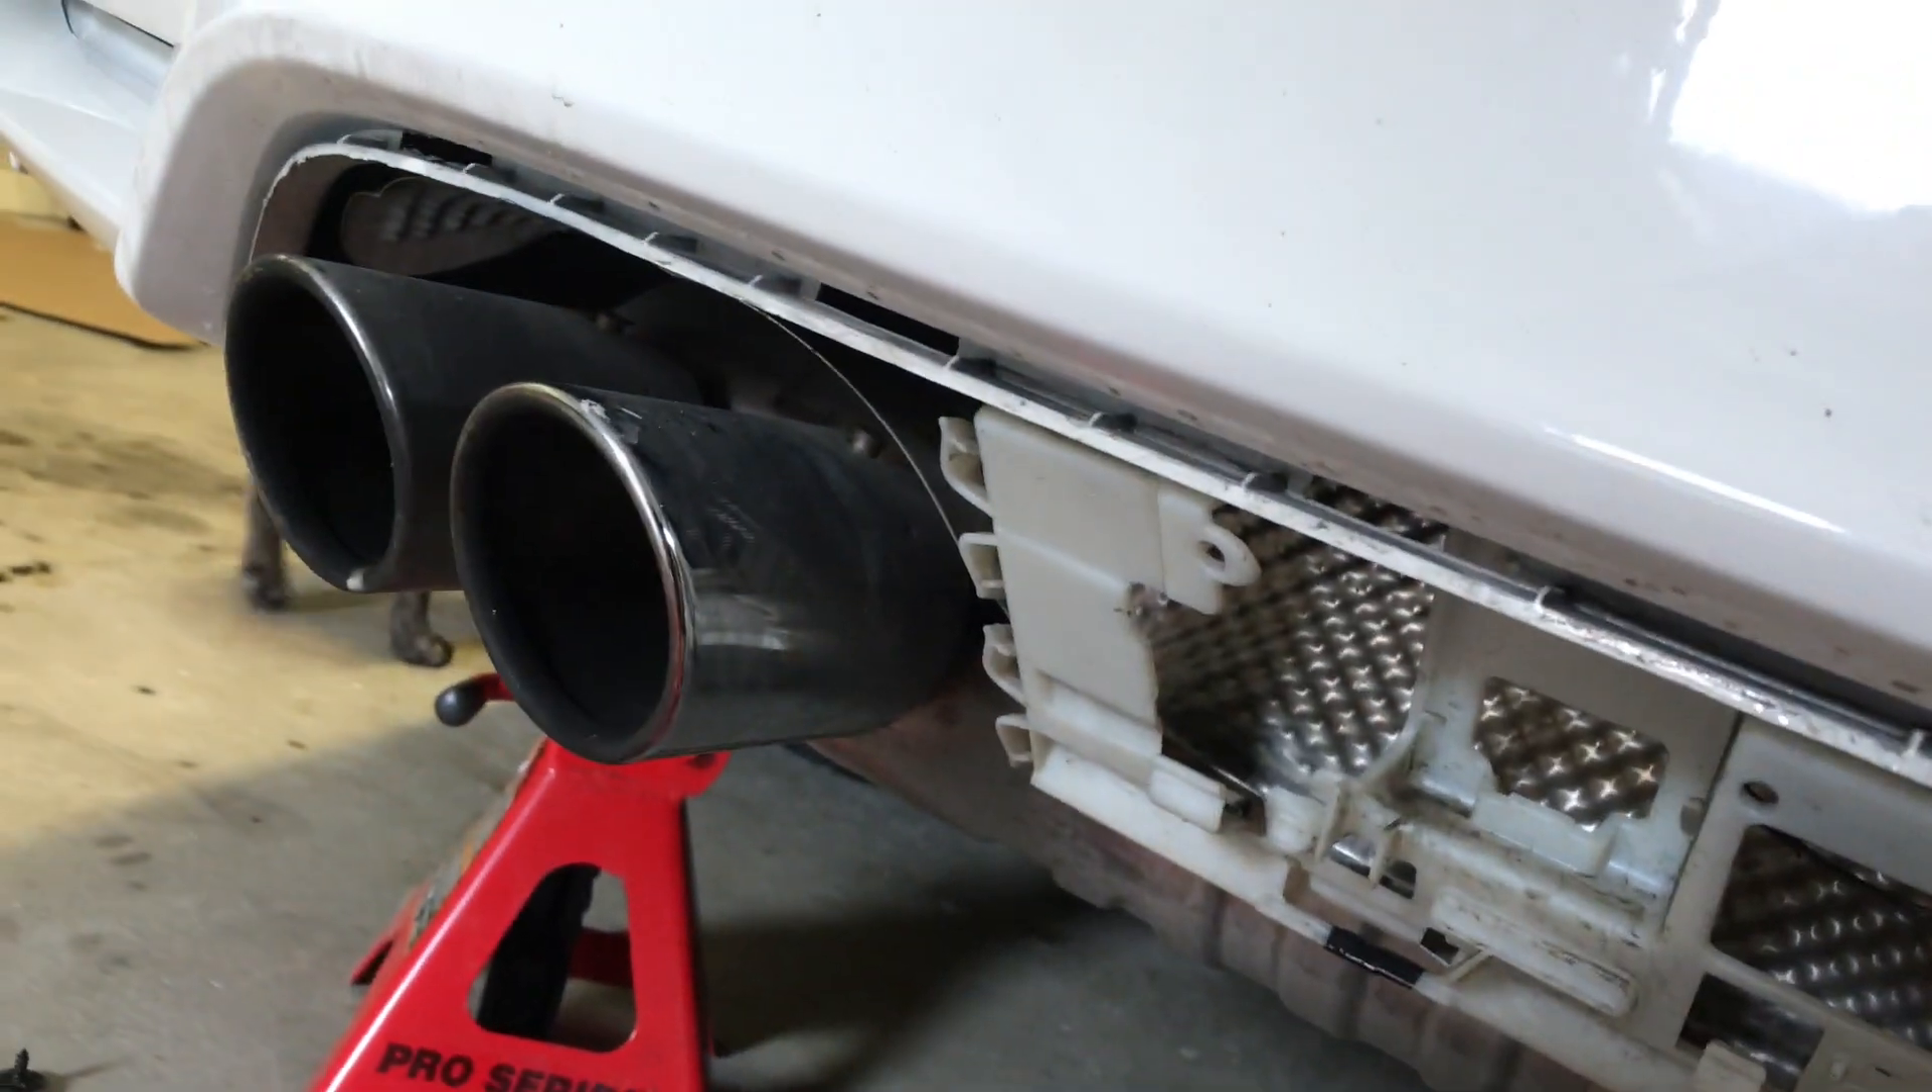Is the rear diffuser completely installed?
No.